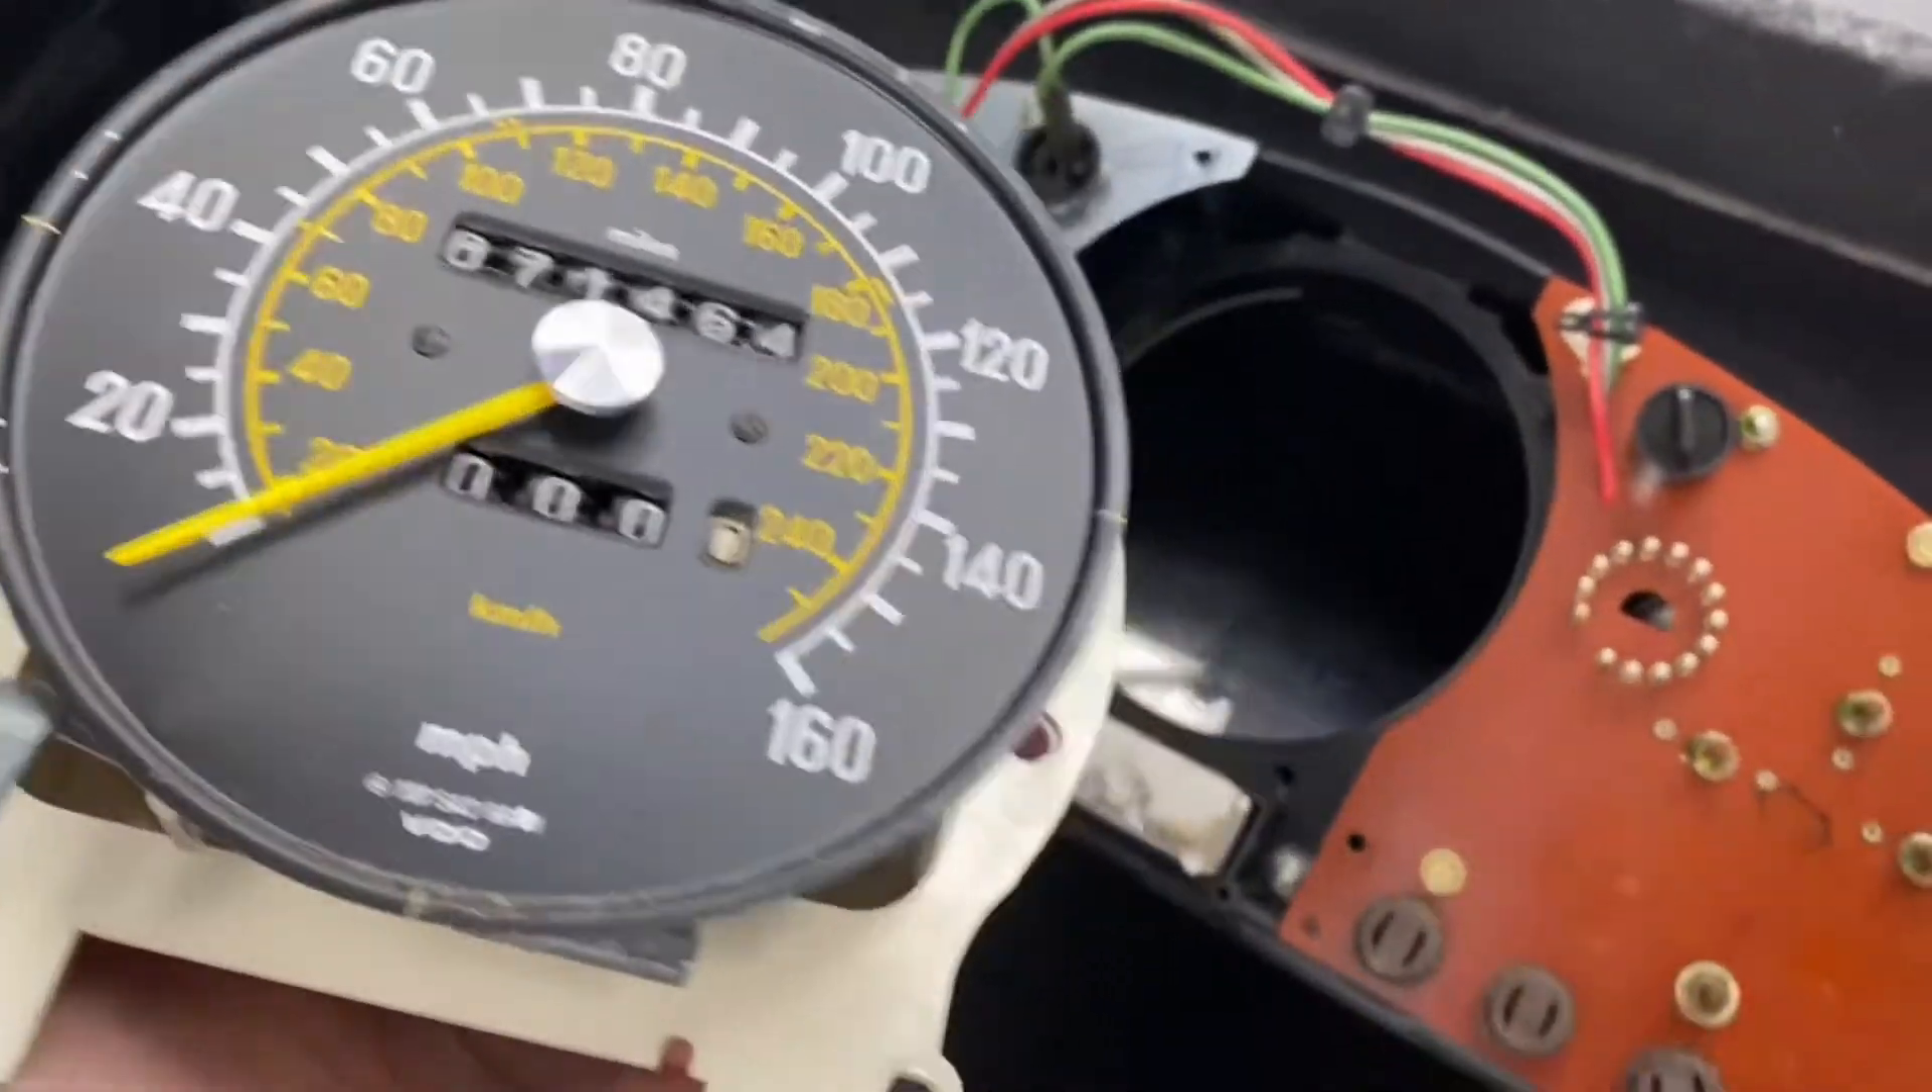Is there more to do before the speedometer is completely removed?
No.